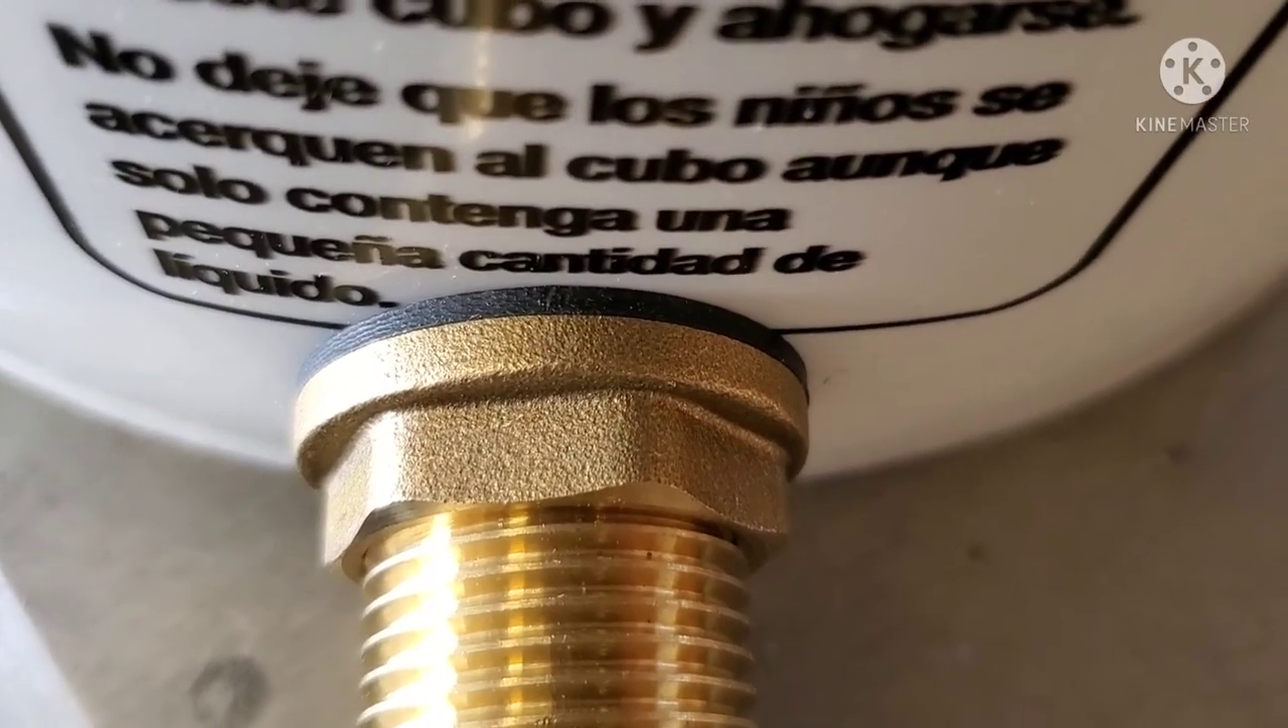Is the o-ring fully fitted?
Yes.